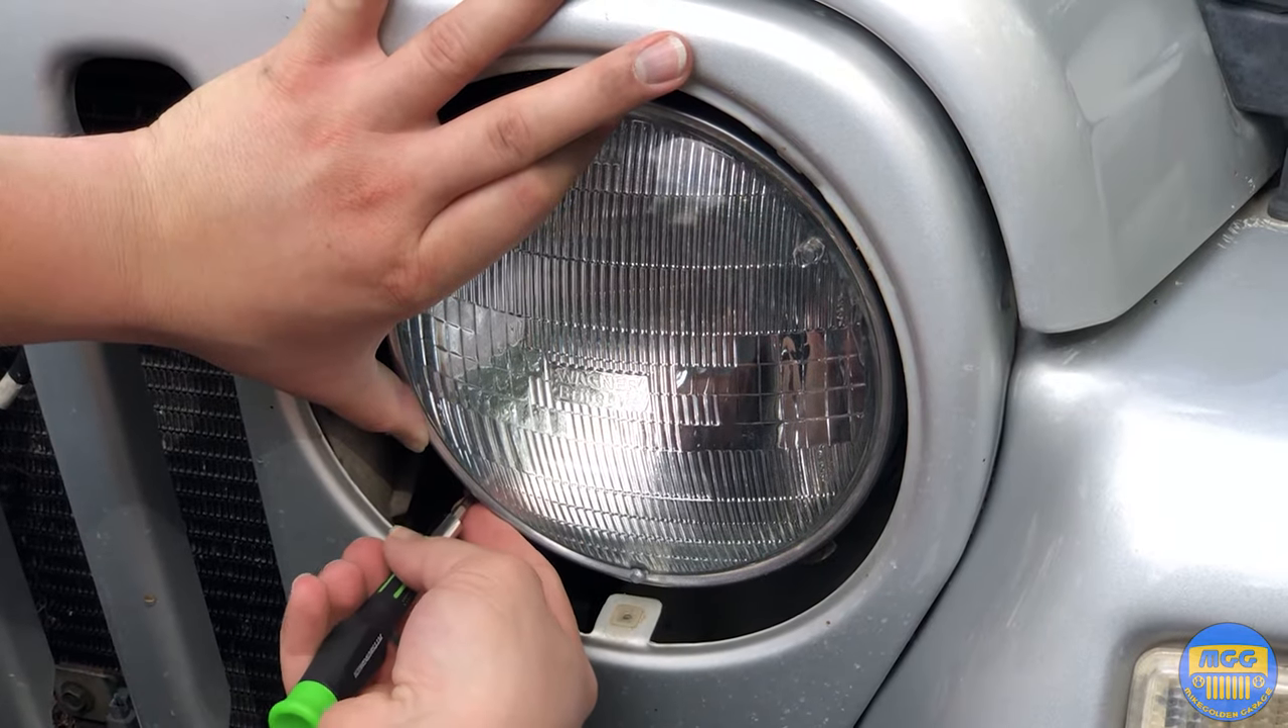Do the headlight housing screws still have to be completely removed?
Yes.